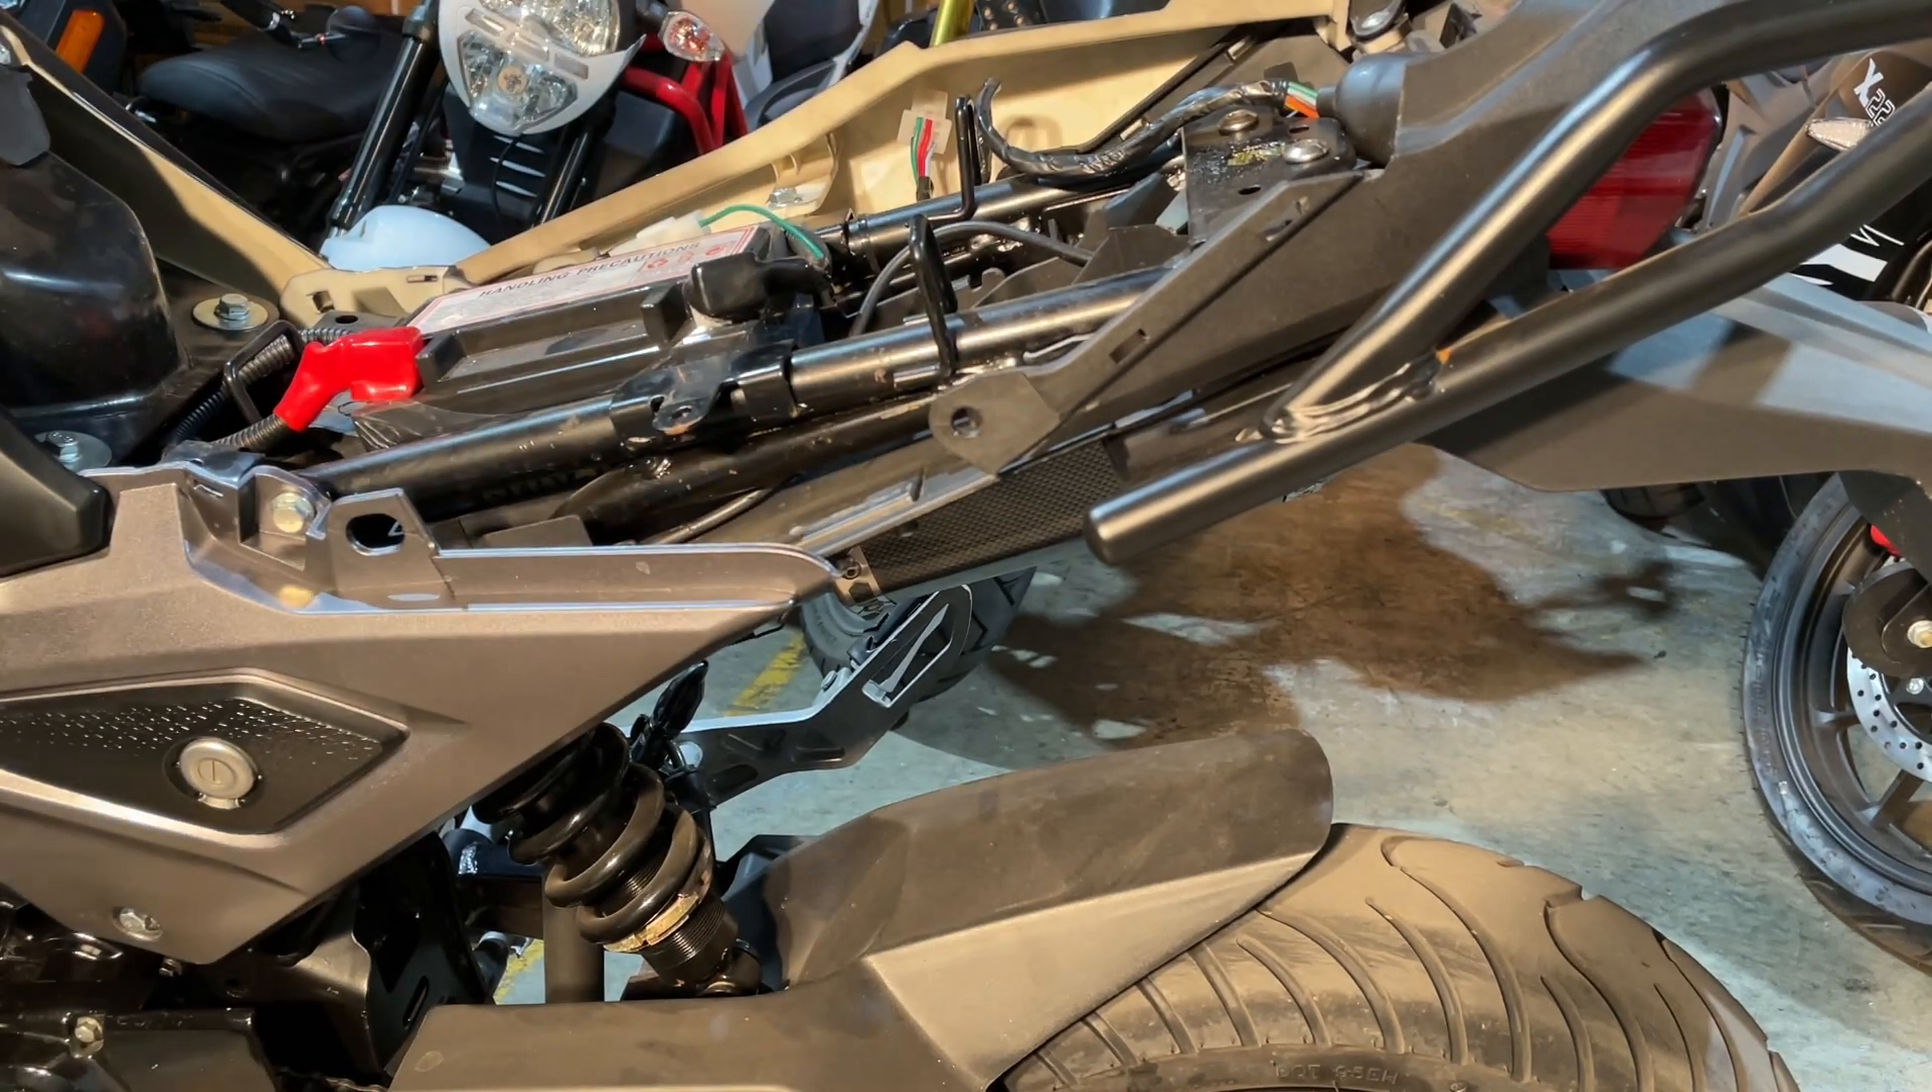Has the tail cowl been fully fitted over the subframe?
No.